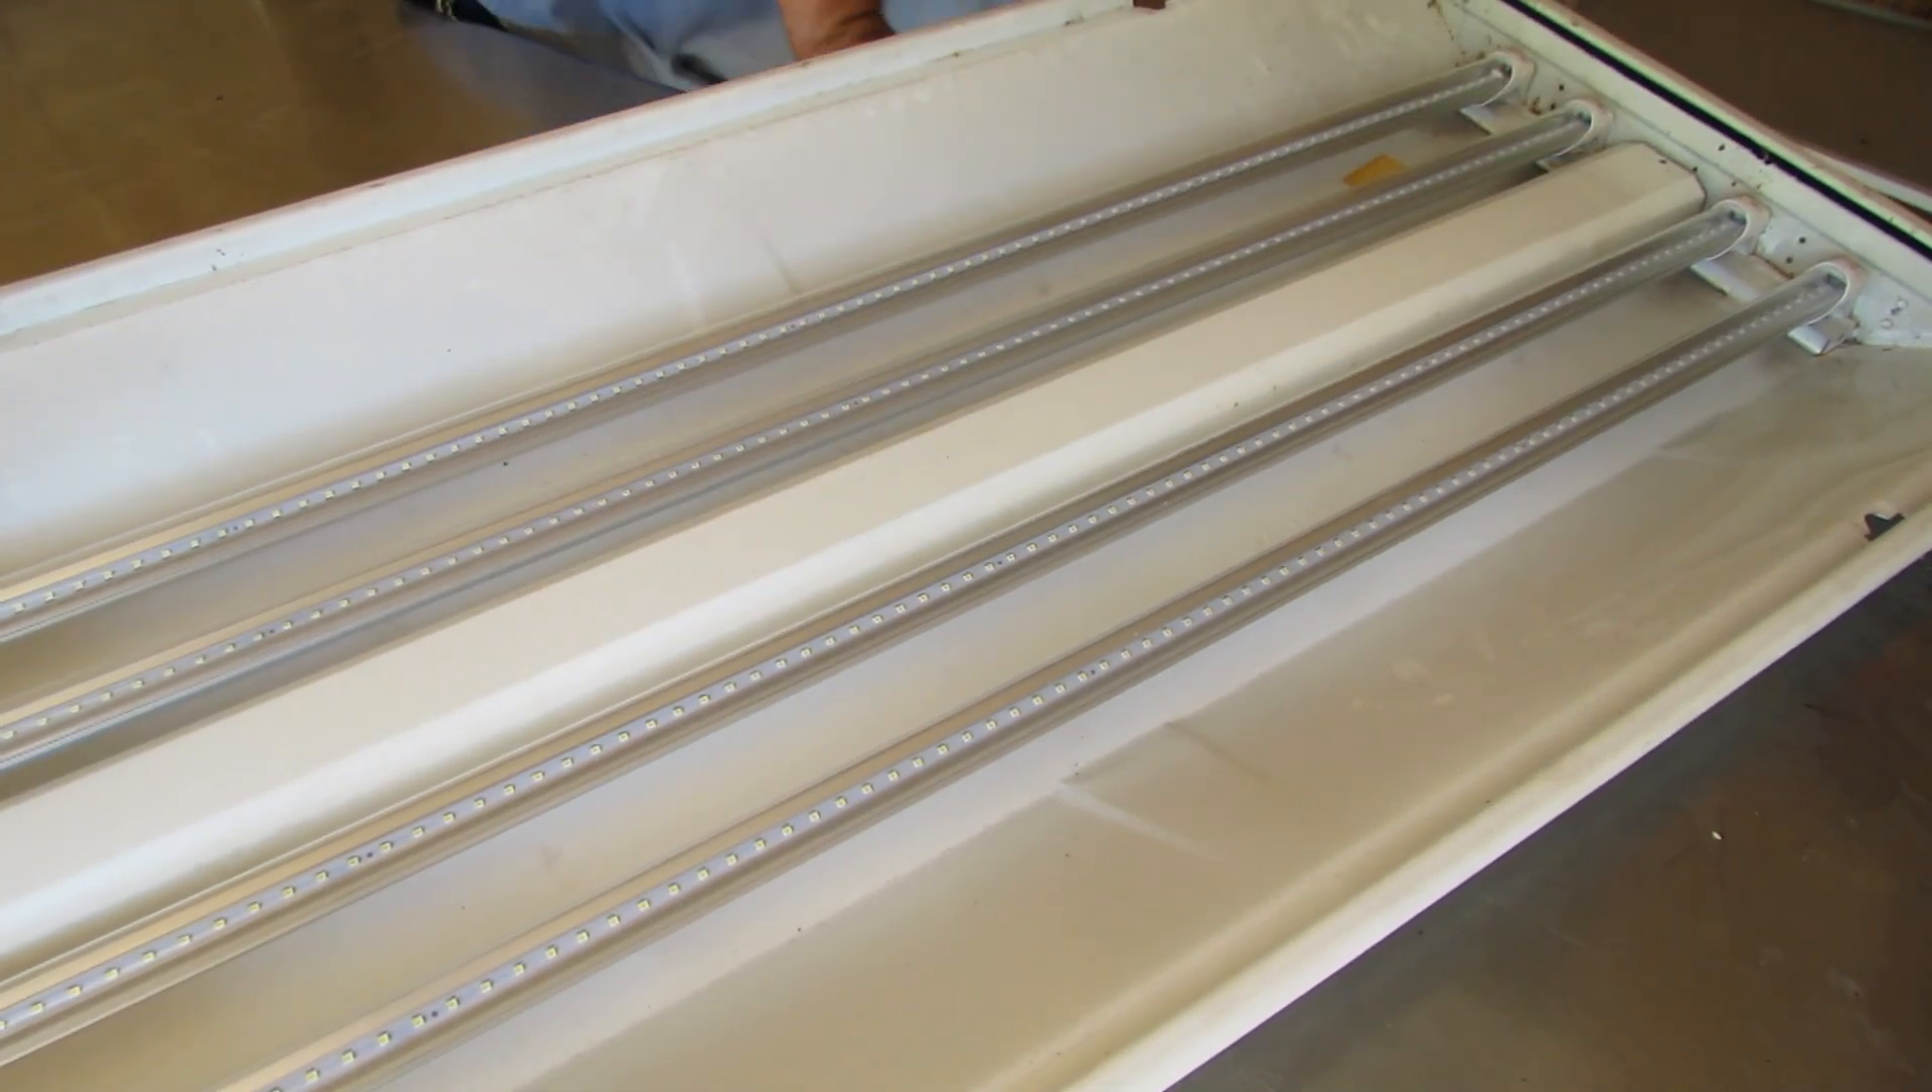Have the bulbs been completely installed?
Yes.